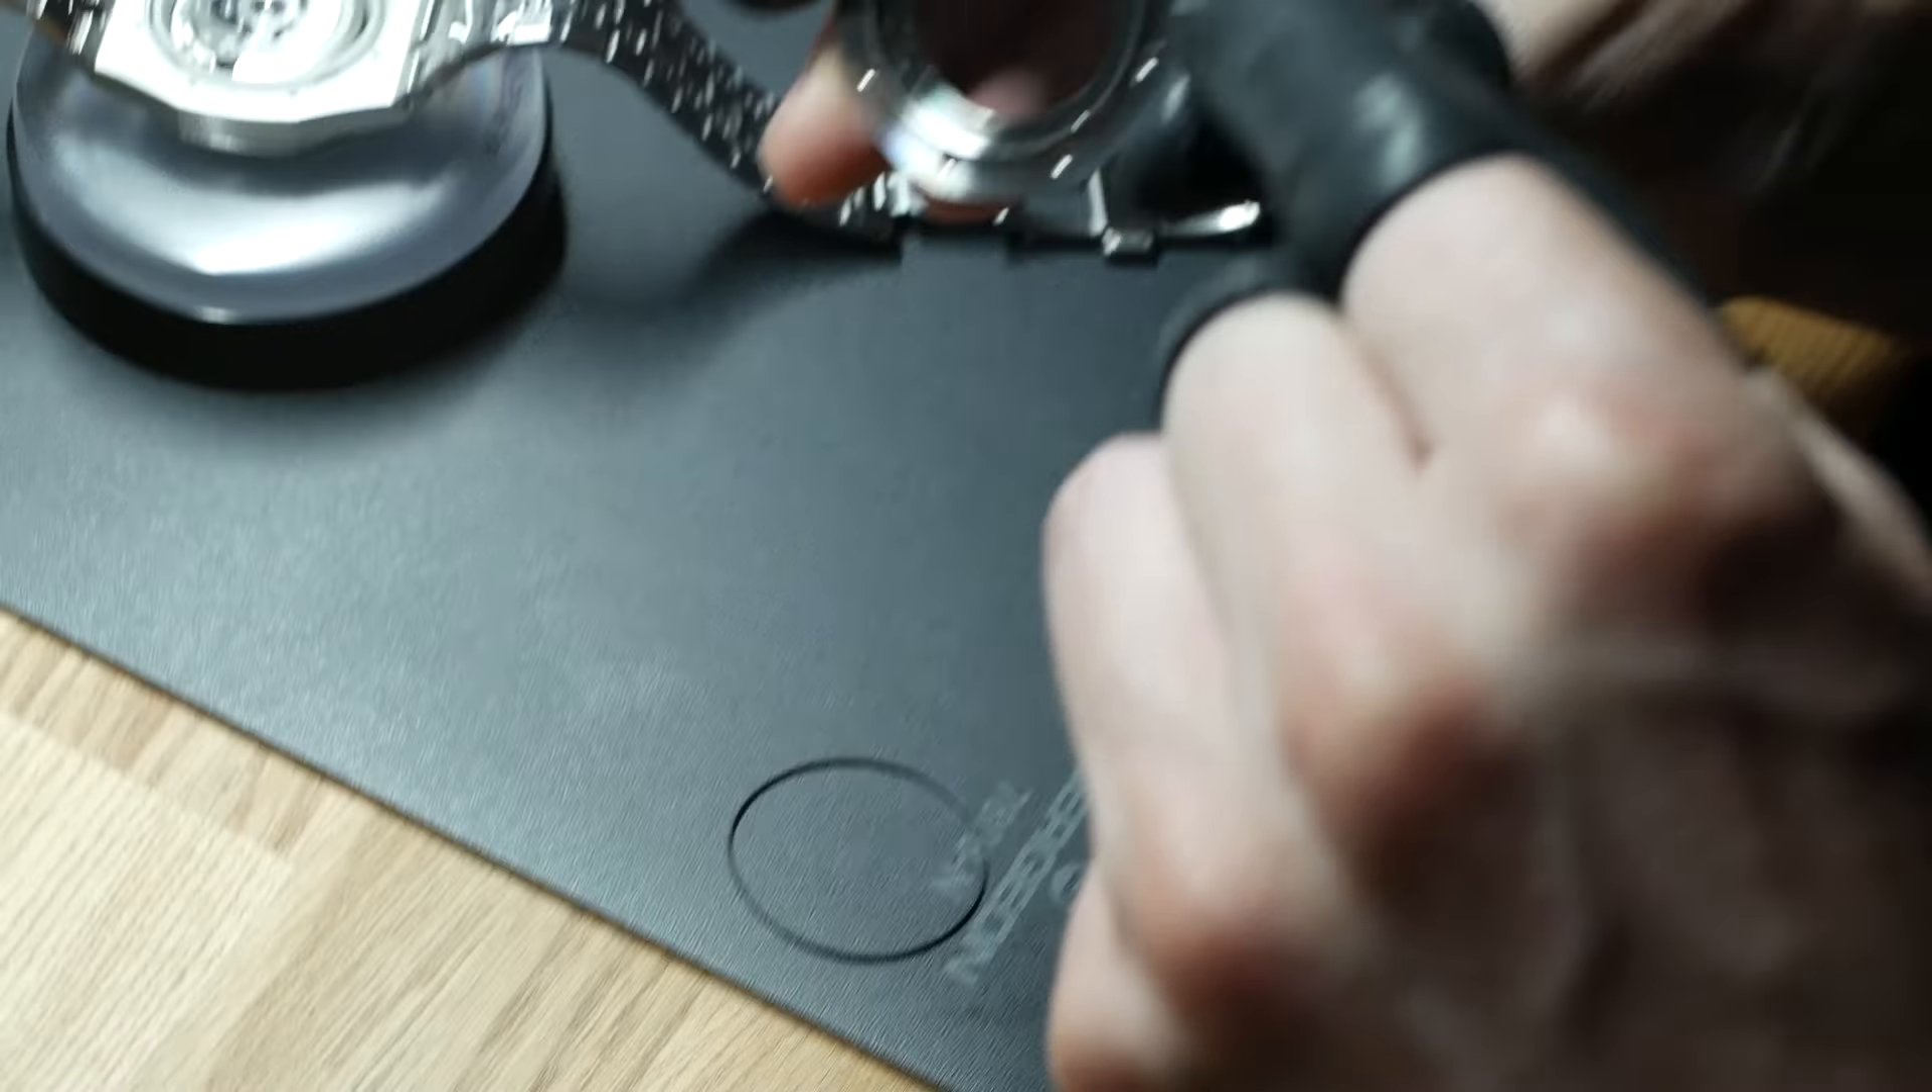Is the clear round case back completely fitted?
No.